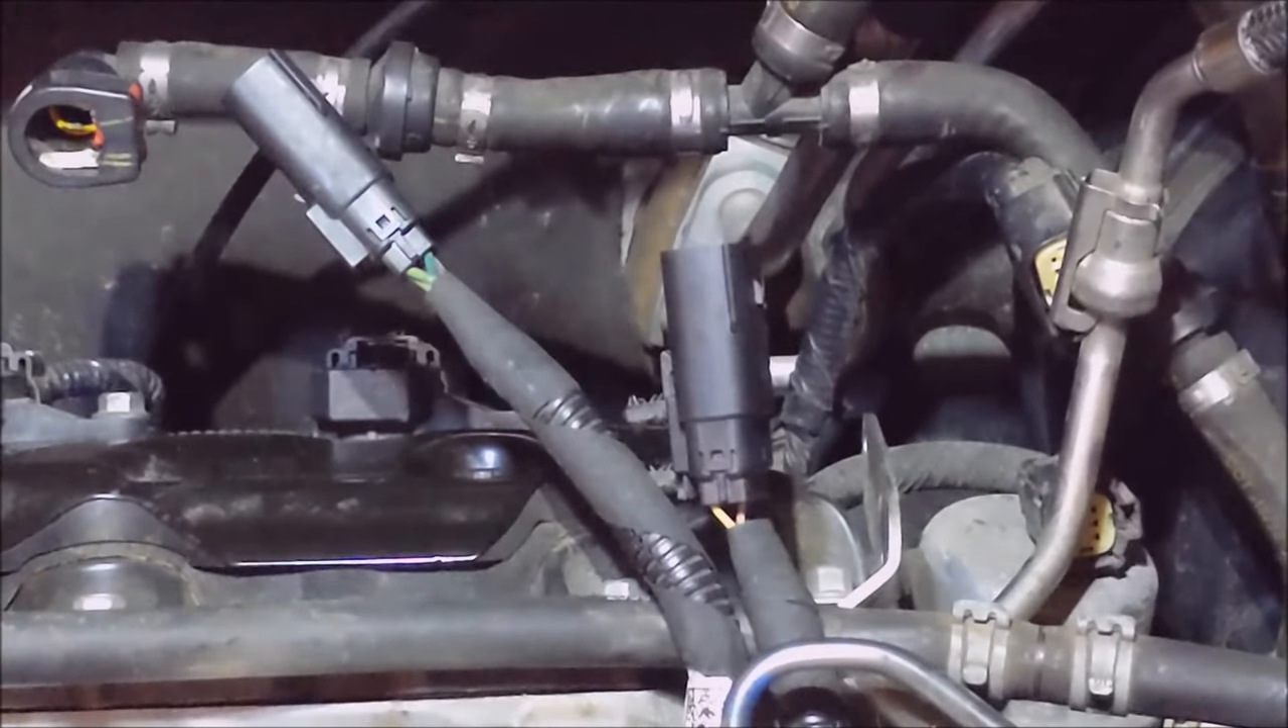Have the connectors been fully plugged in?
No.